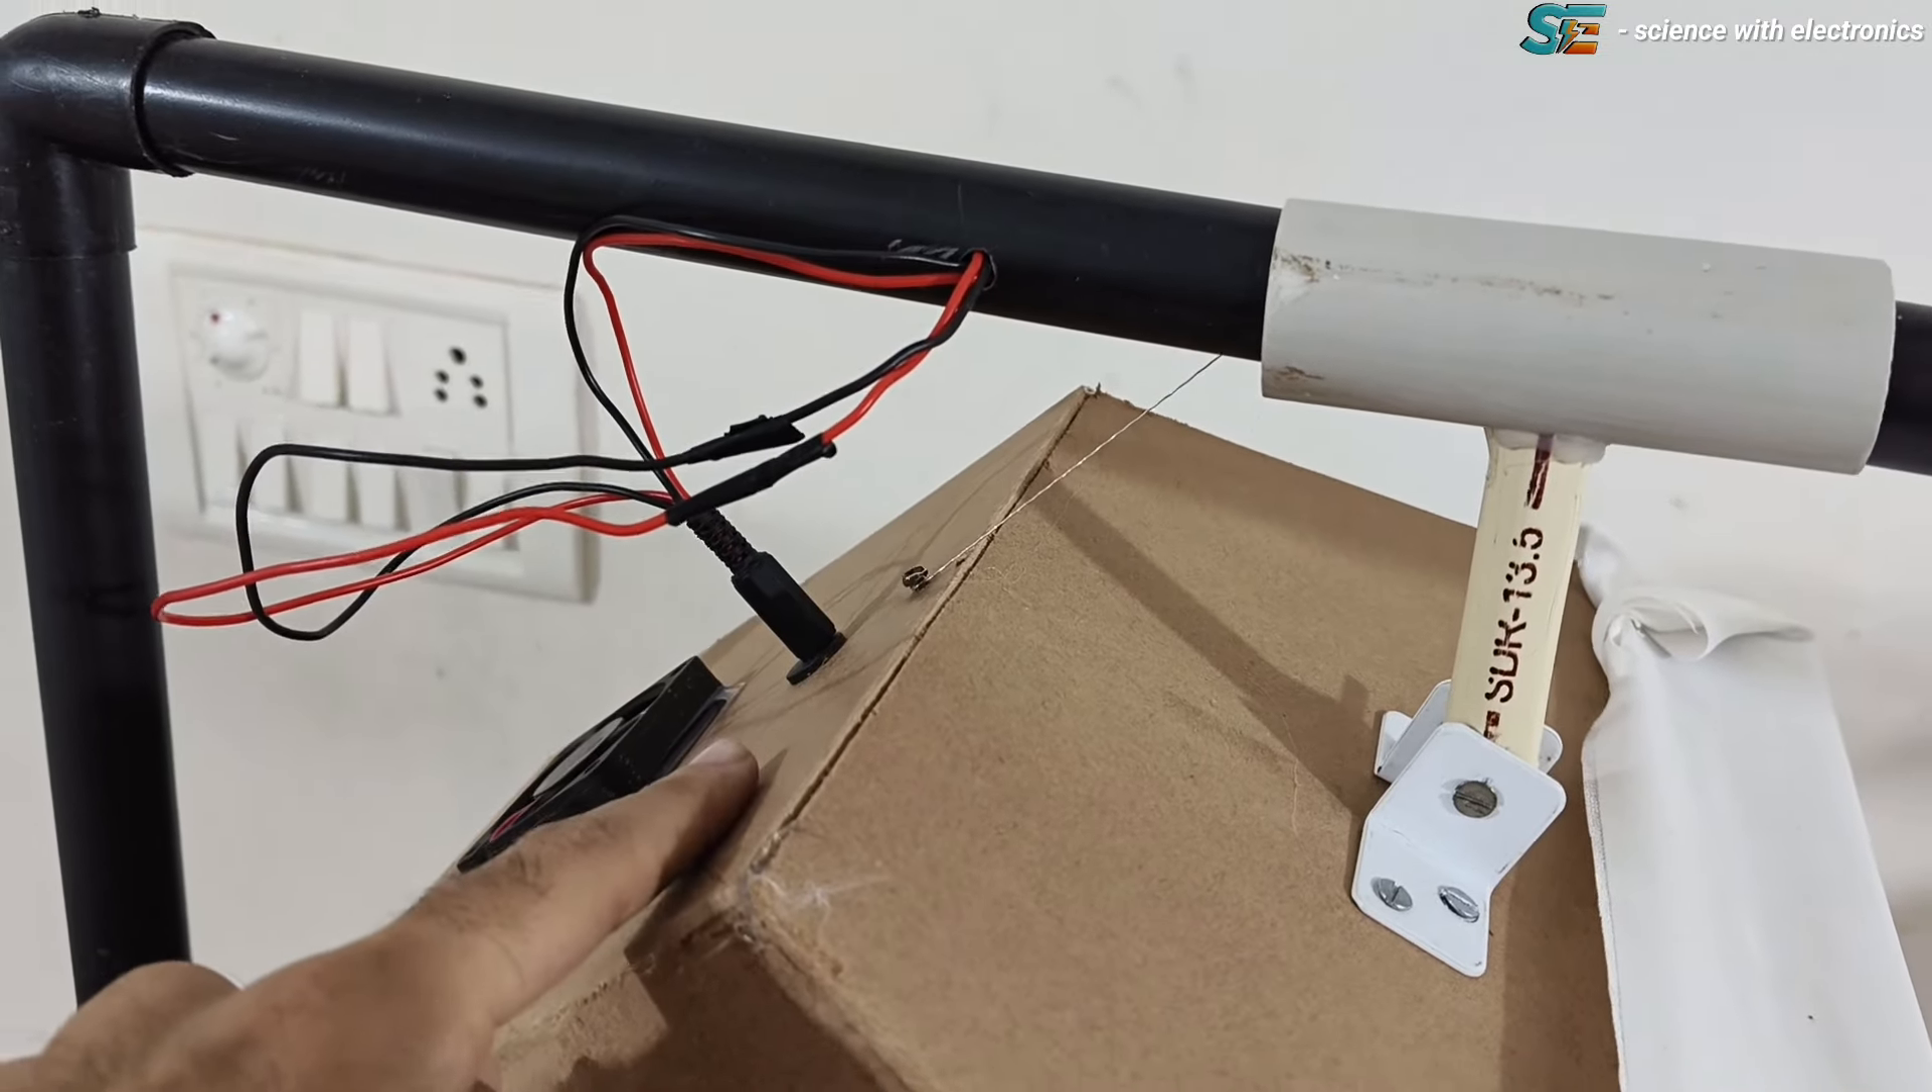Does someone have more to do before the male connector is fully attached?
No.